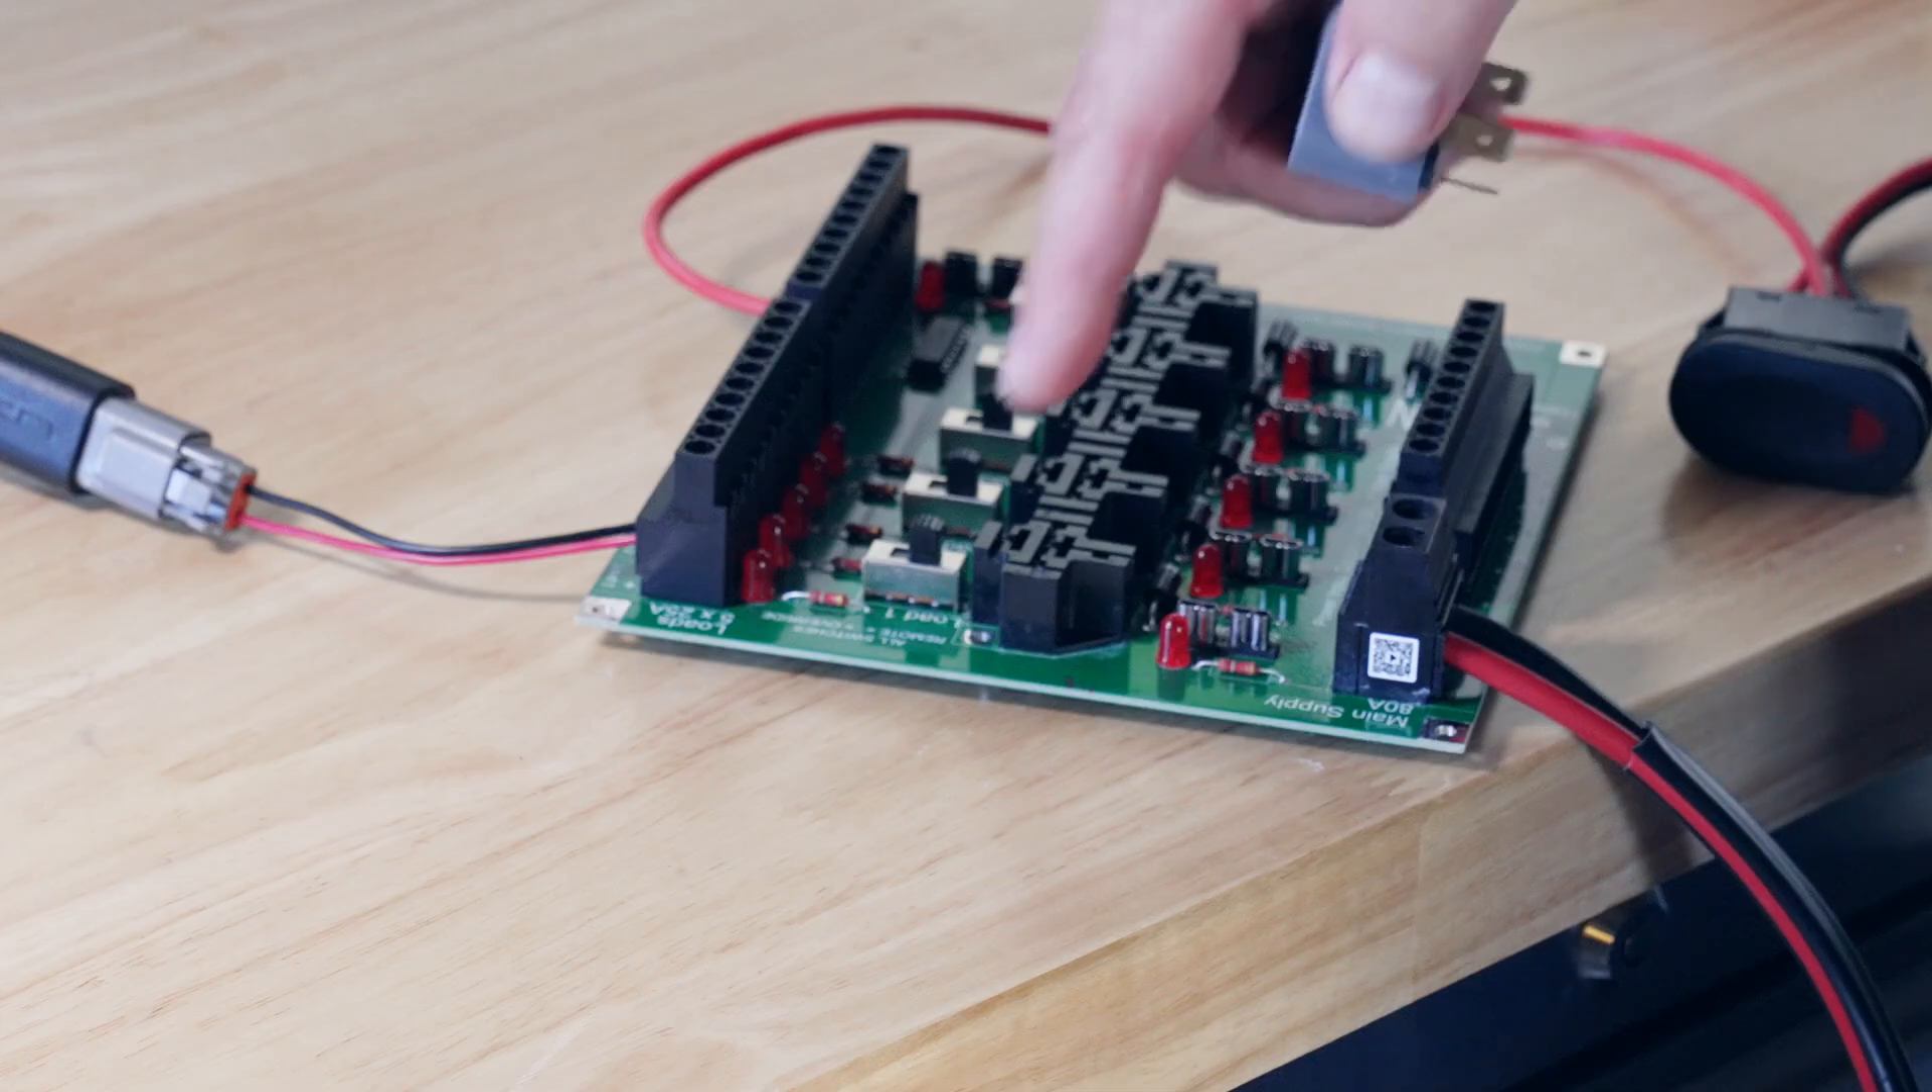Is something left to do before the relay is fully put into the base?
Yes.